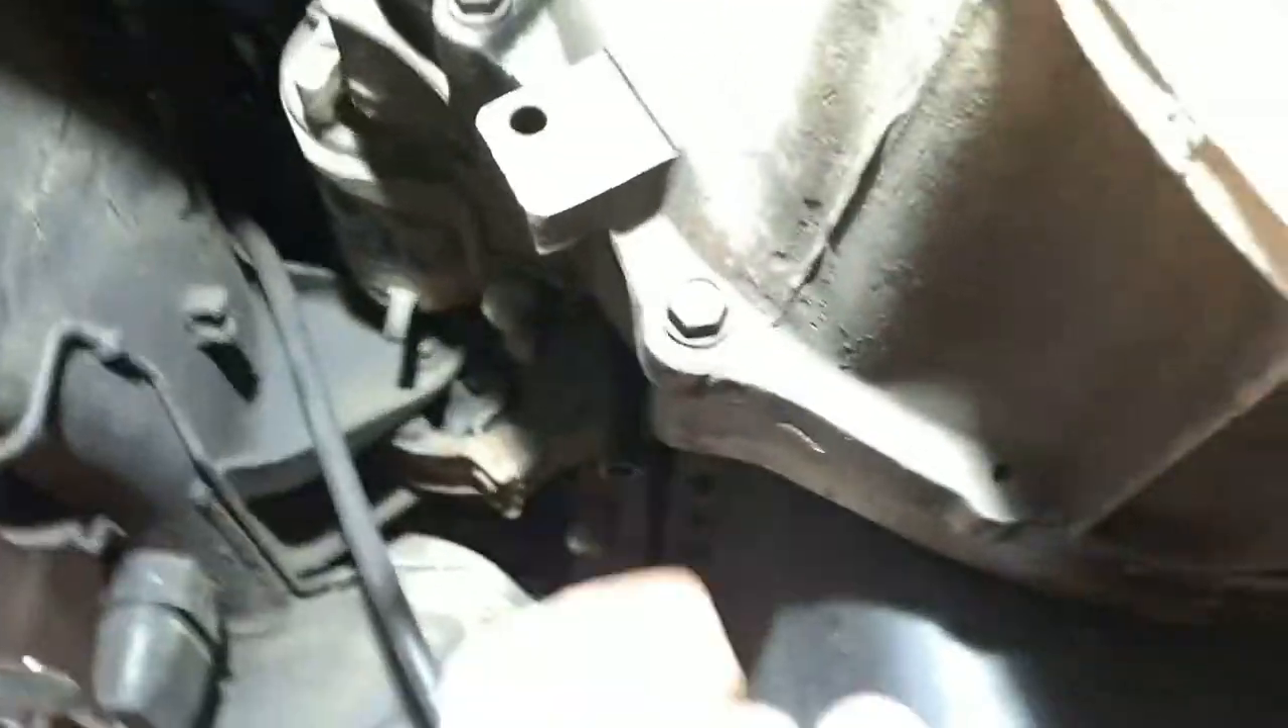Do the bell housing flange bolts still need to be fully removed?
Yes.